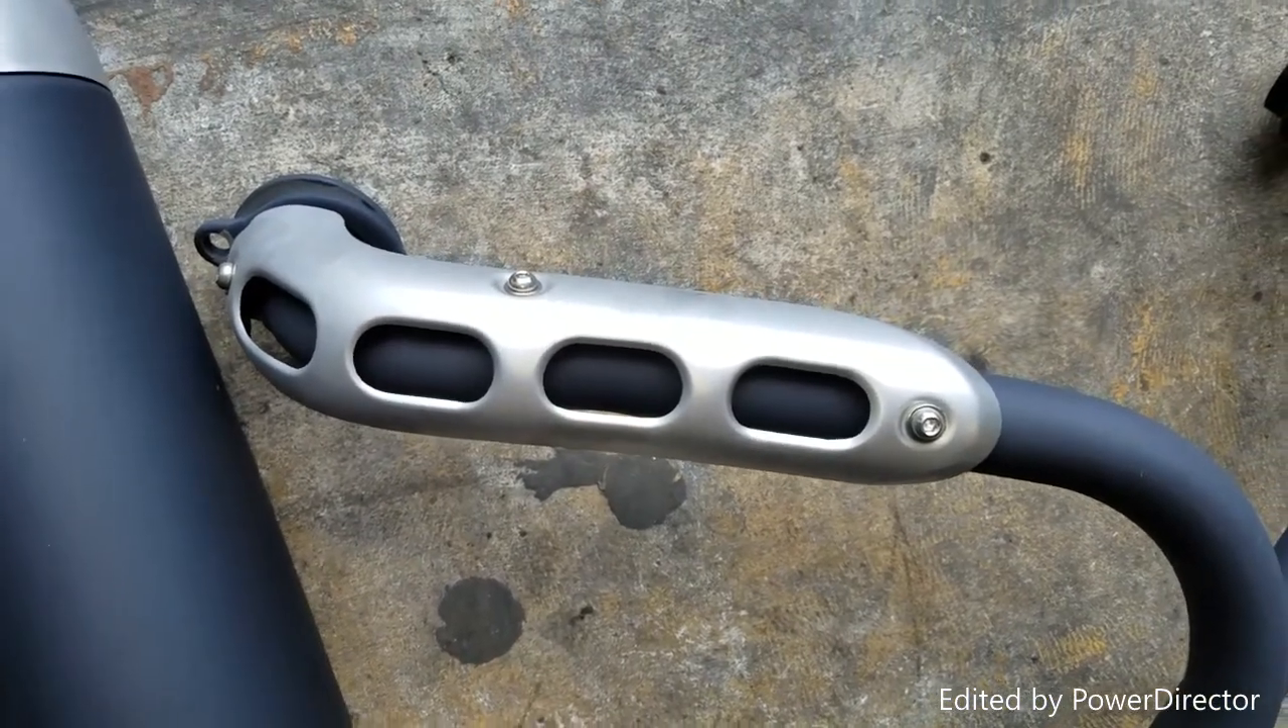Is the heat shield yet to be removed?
Yes.